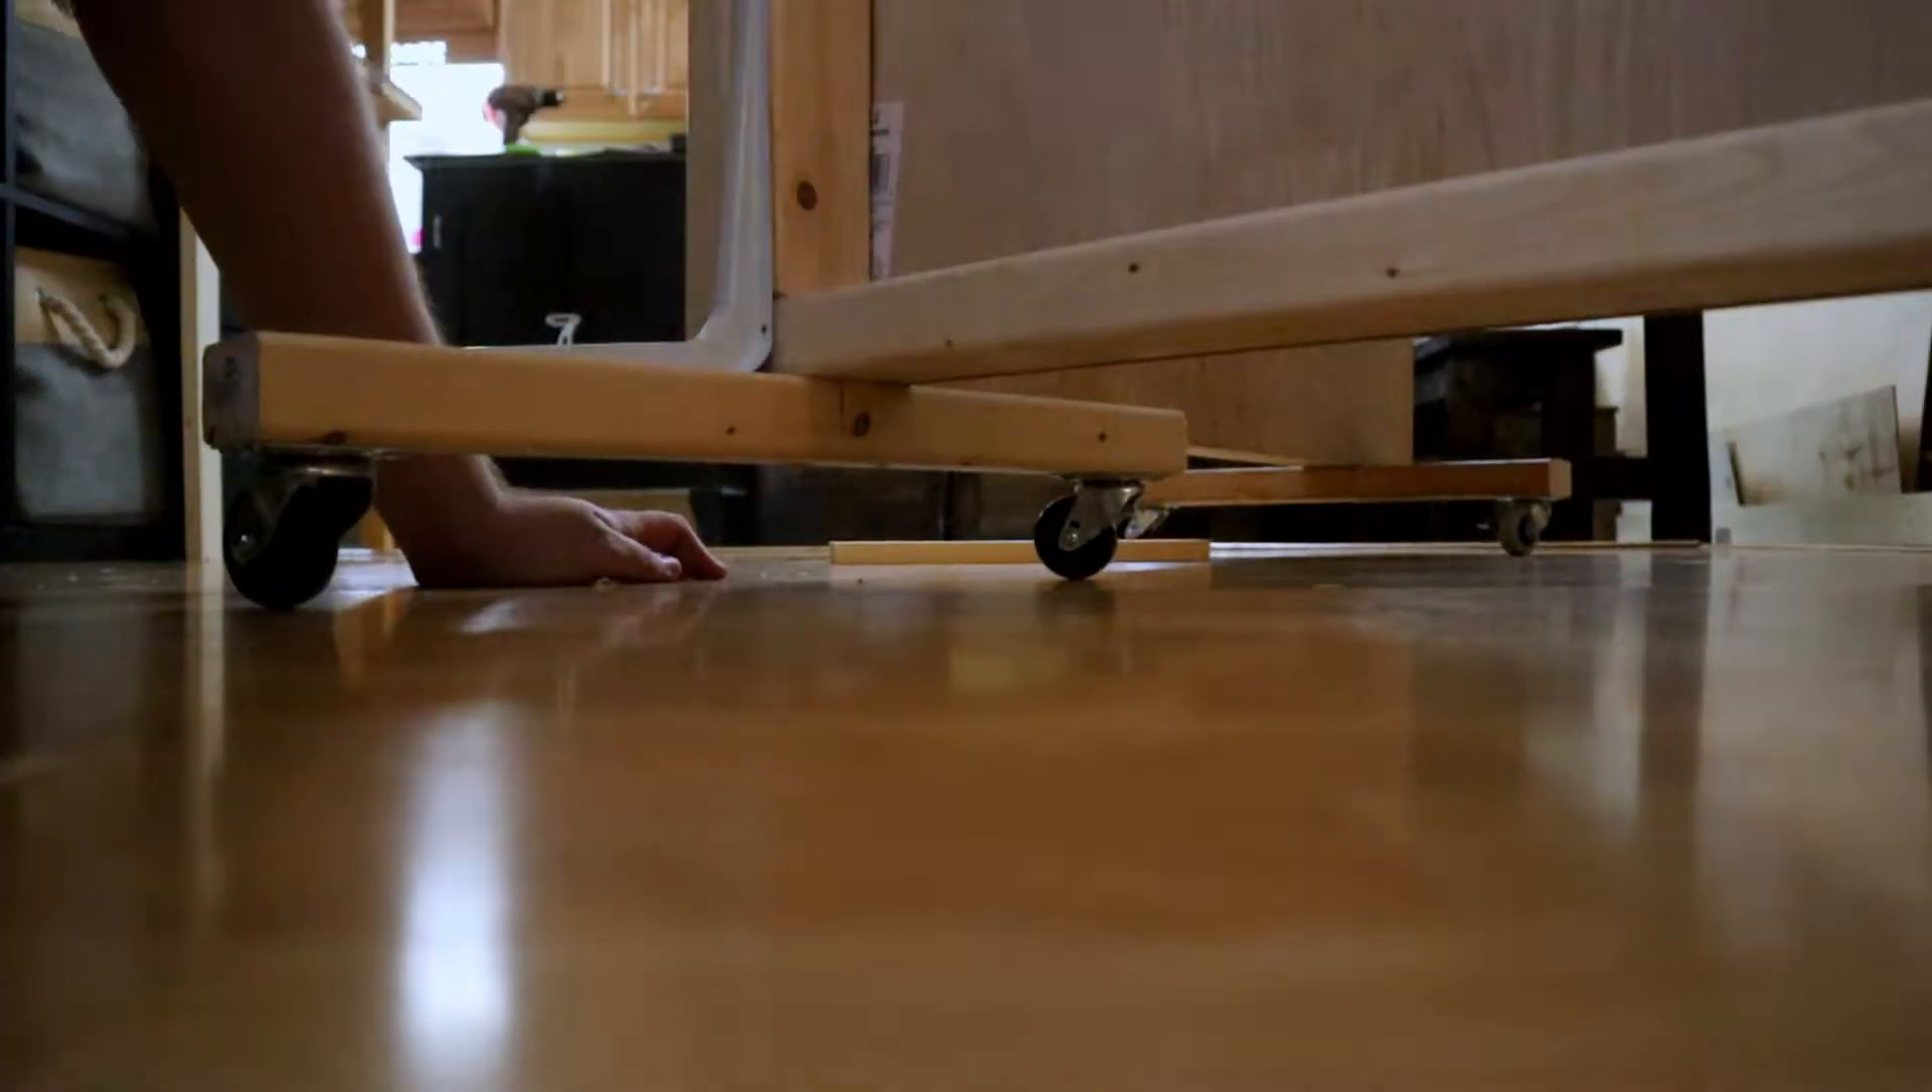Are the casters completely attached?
Yes.